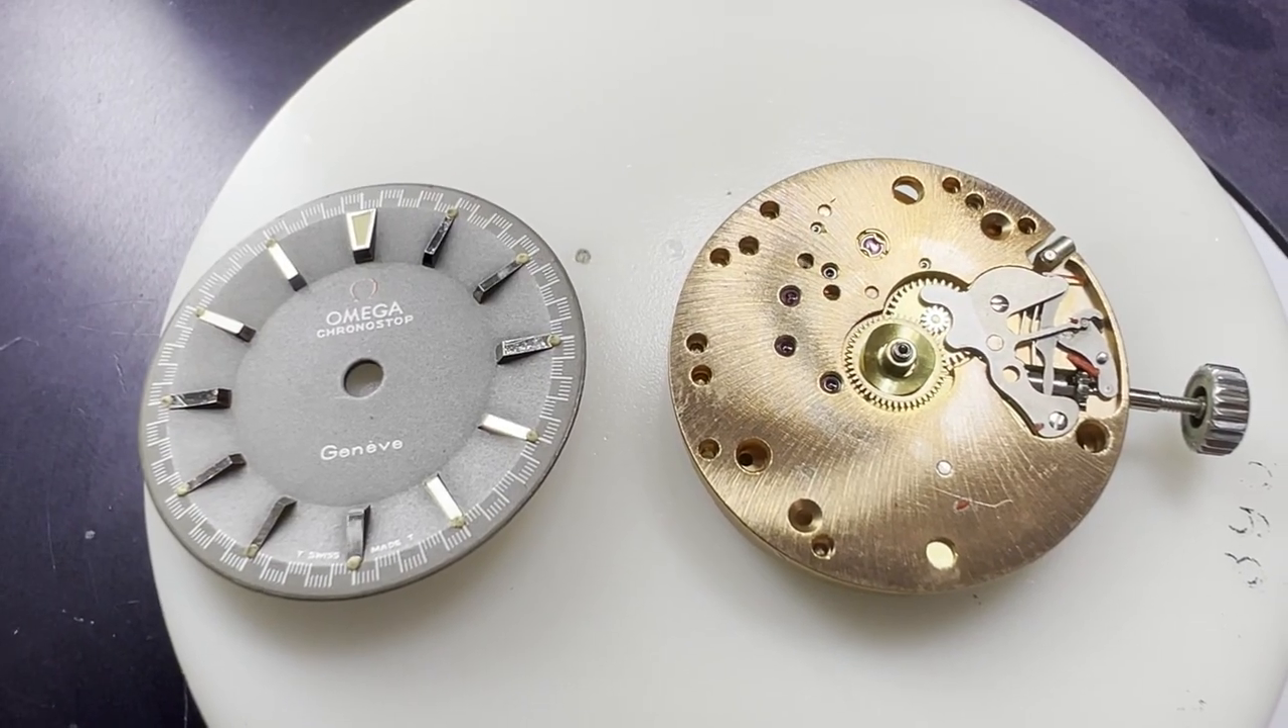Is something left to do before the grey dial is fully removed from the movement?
No.